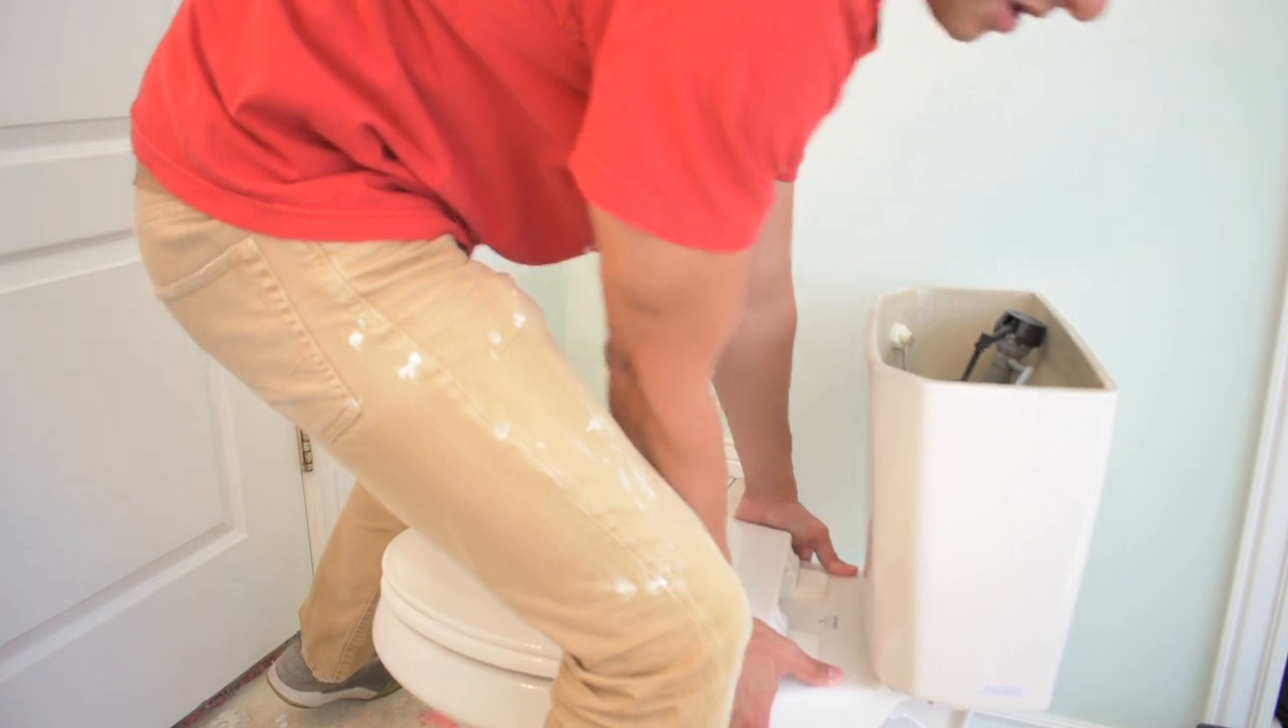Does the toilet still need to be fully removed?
Yes.